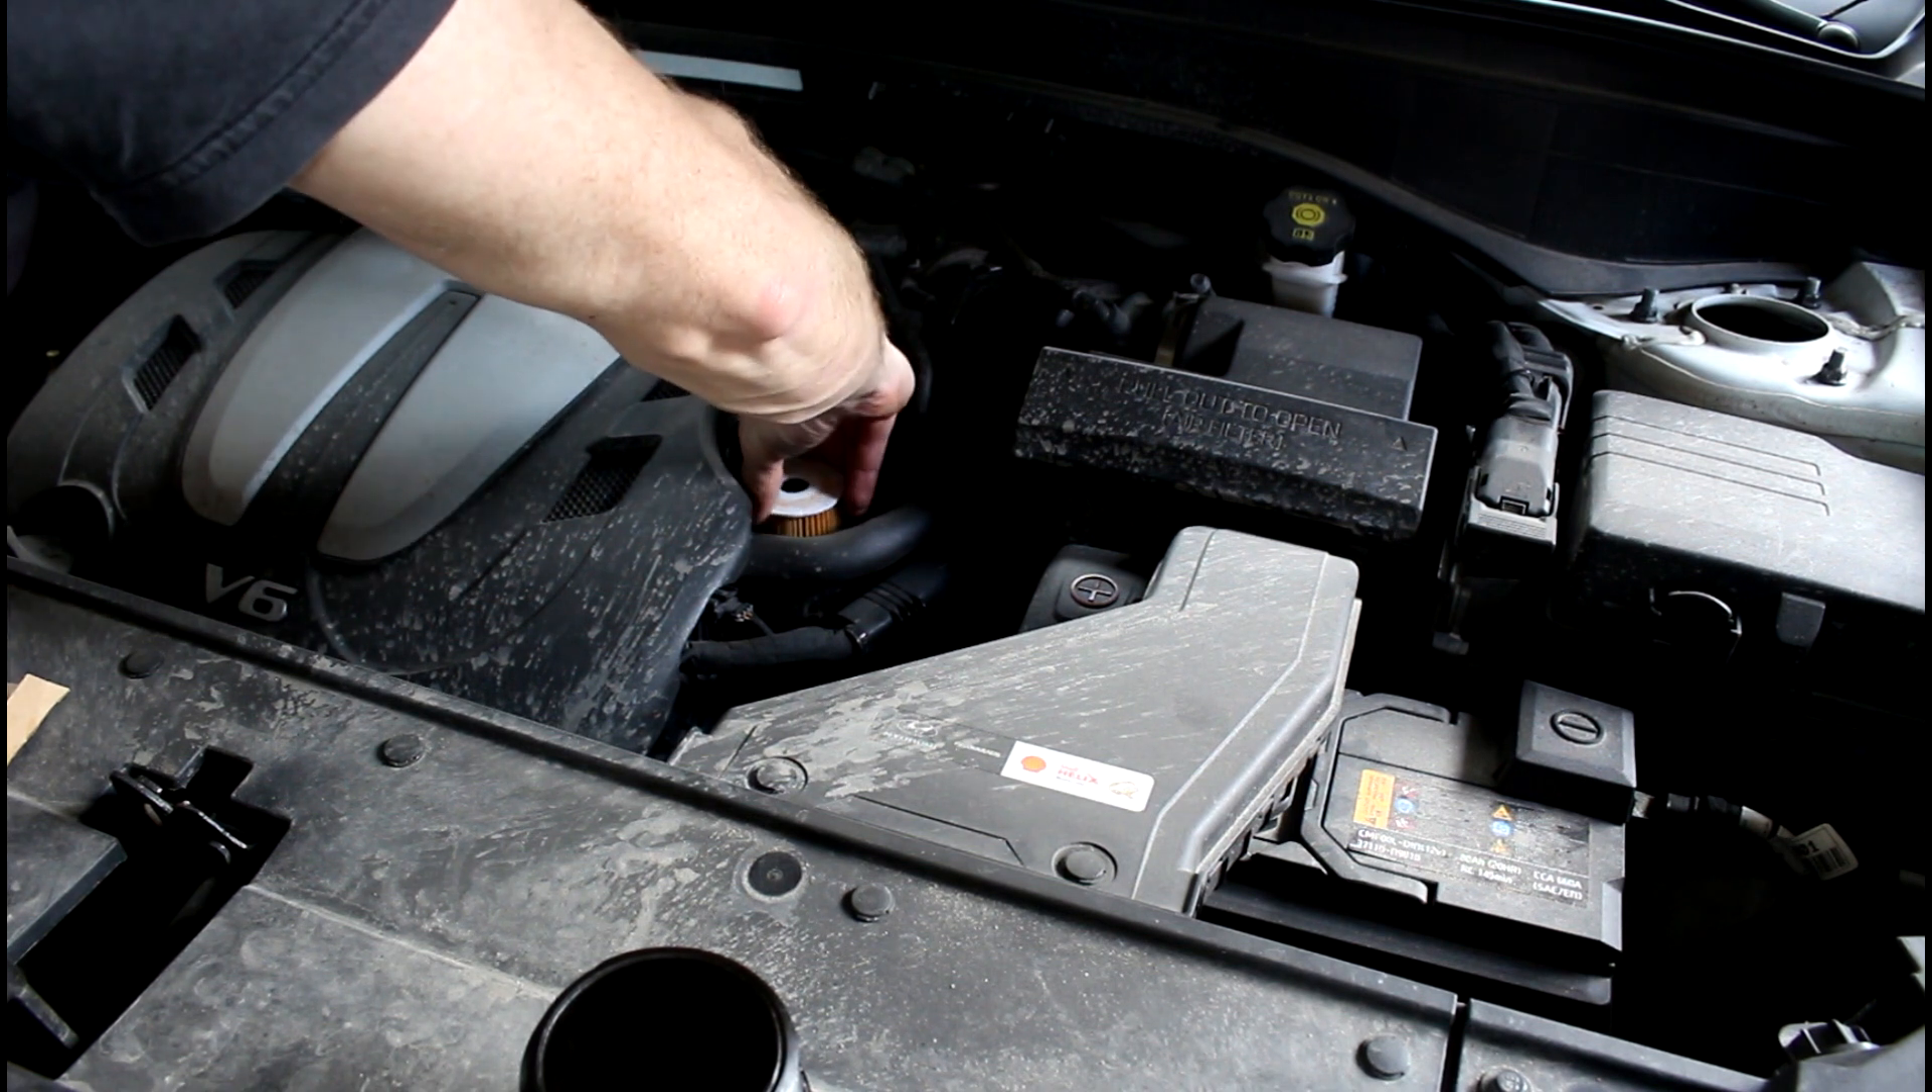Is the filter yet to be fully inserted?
Yes.